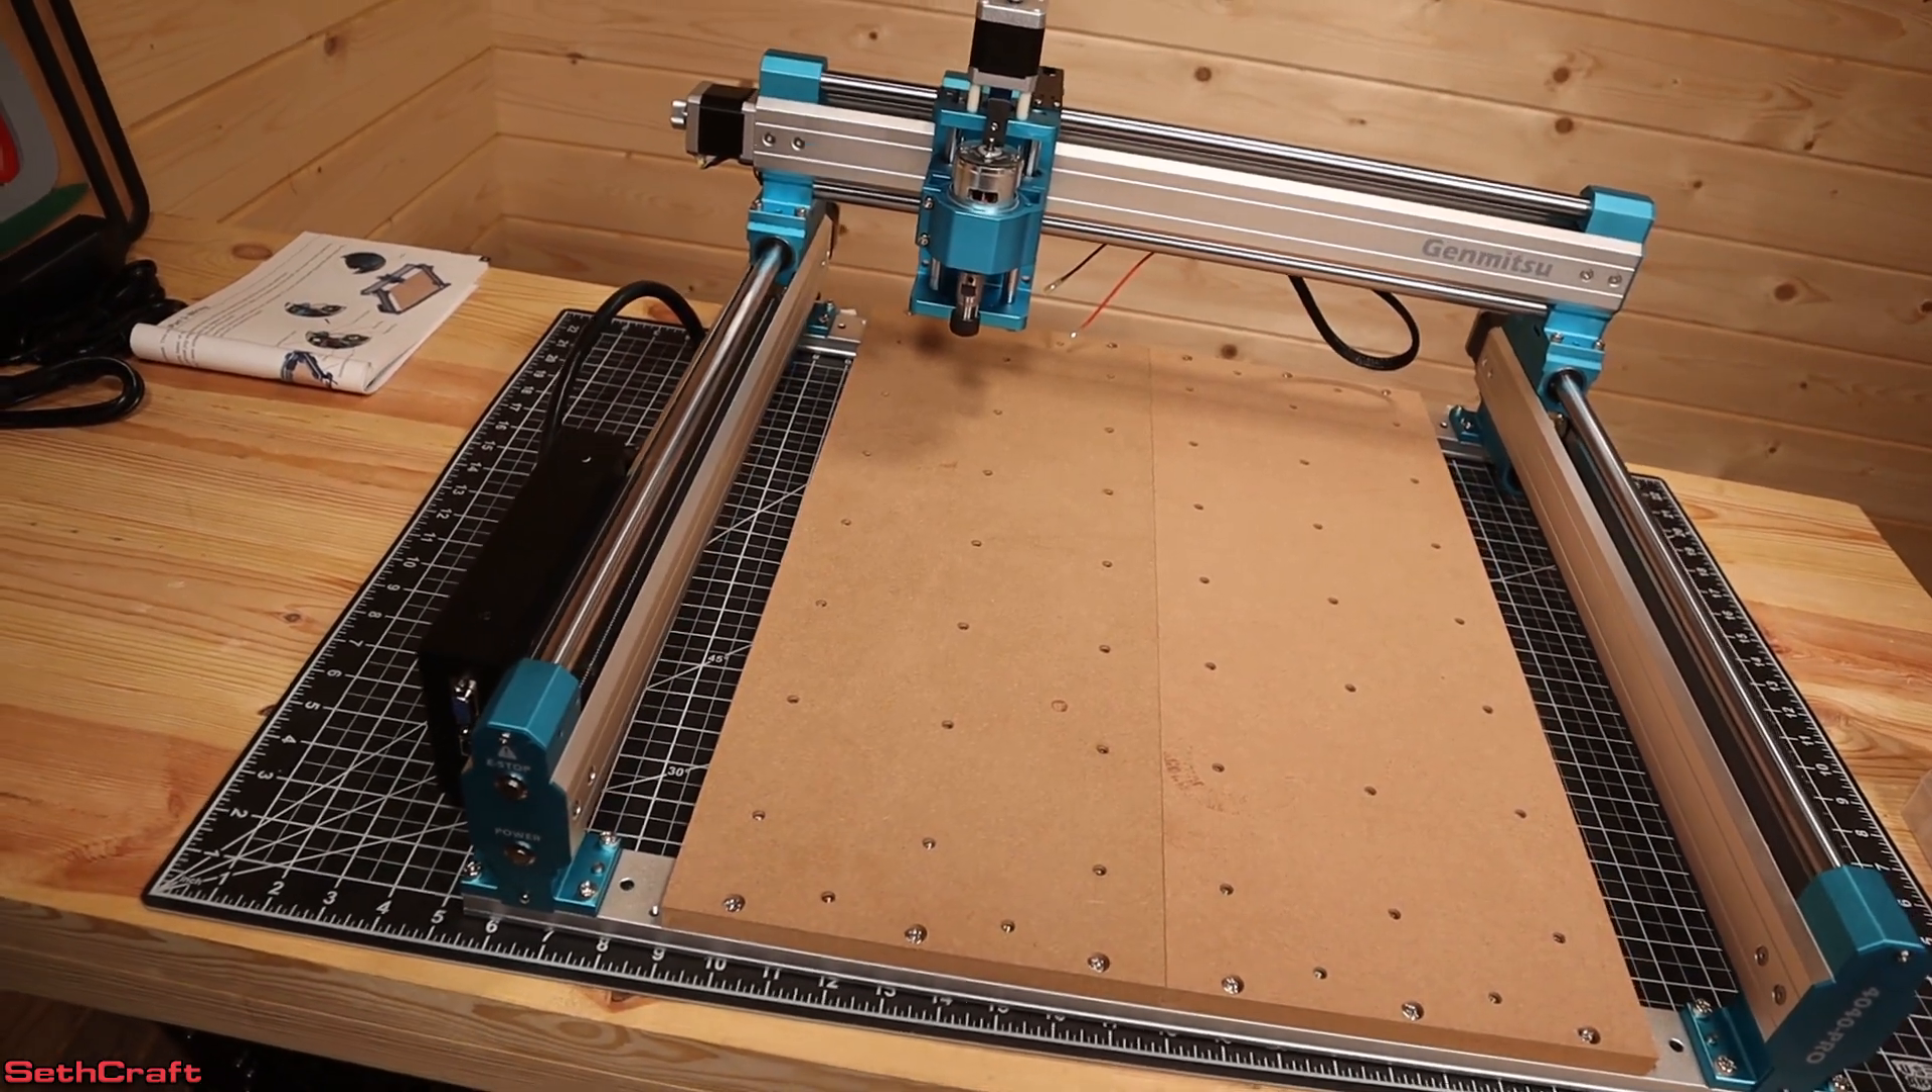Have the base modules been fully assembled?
Yes.